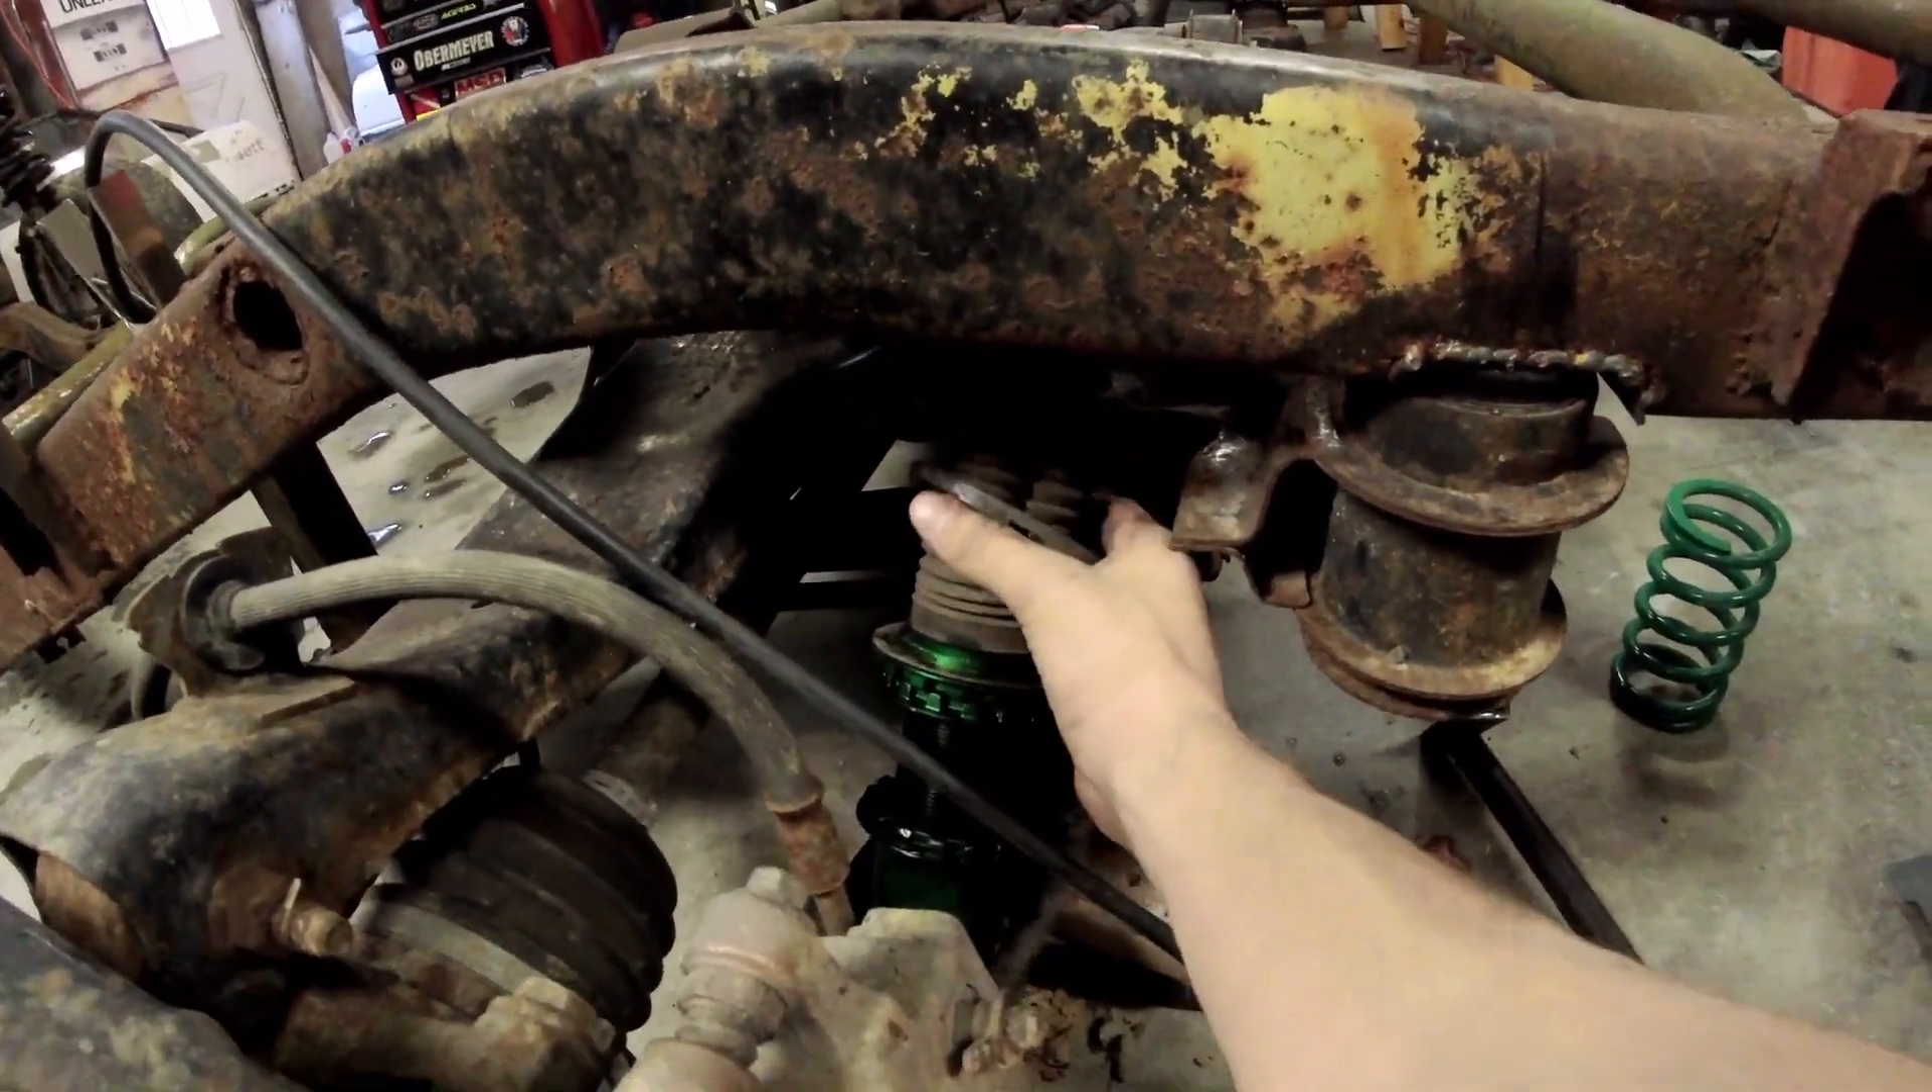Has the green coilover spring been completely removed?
Yes.